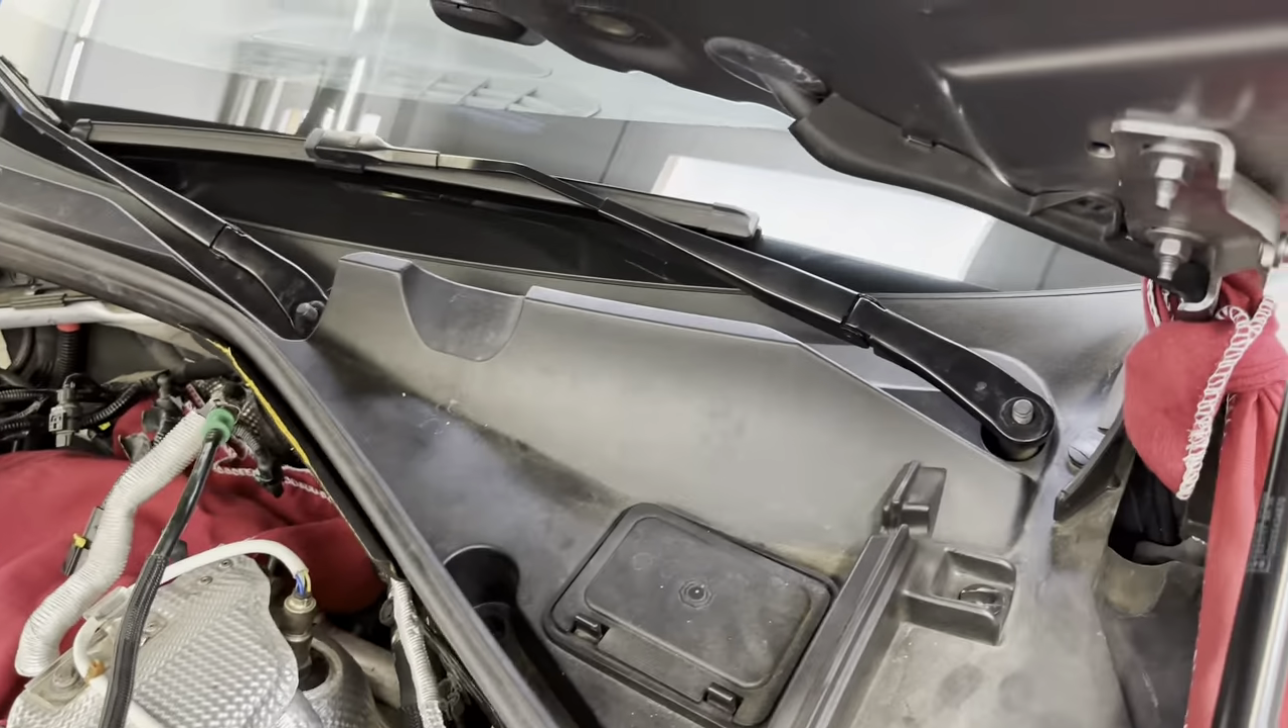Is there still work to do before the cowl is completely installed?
No.